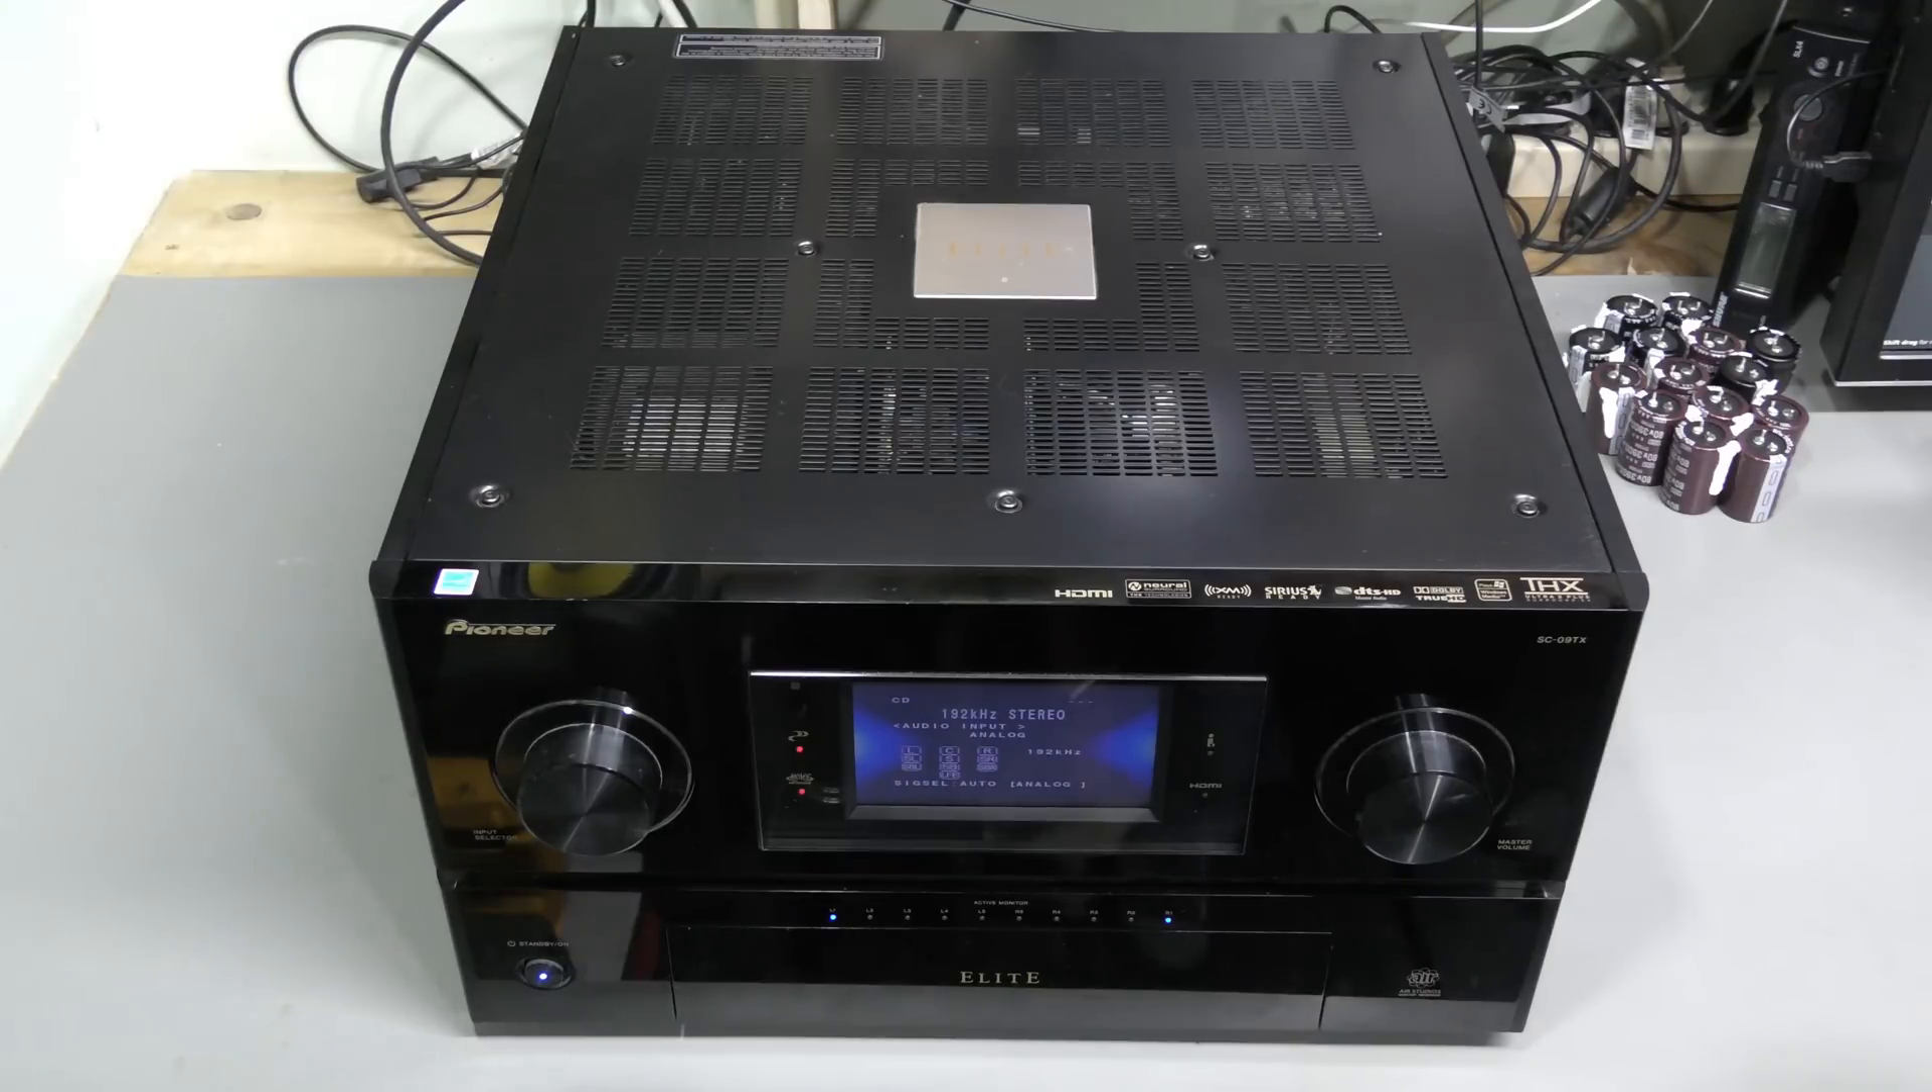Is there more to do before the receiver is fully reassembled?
No.